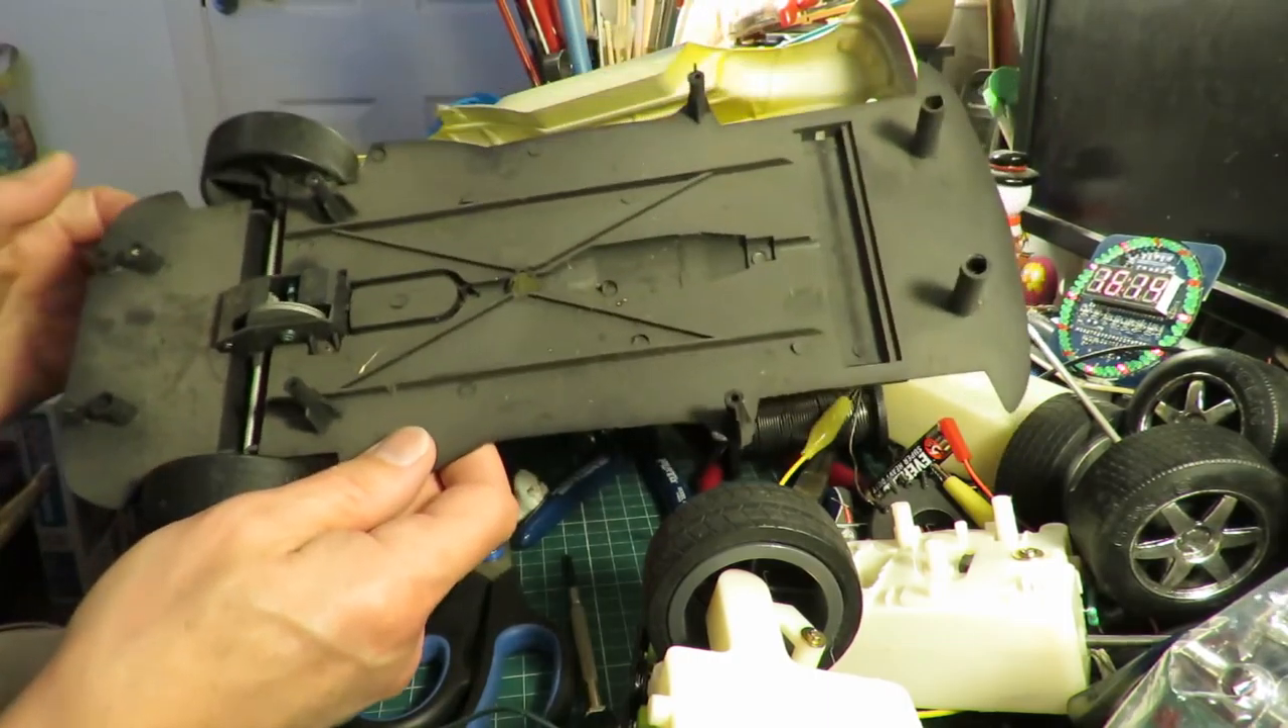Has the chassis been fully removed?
Yes.